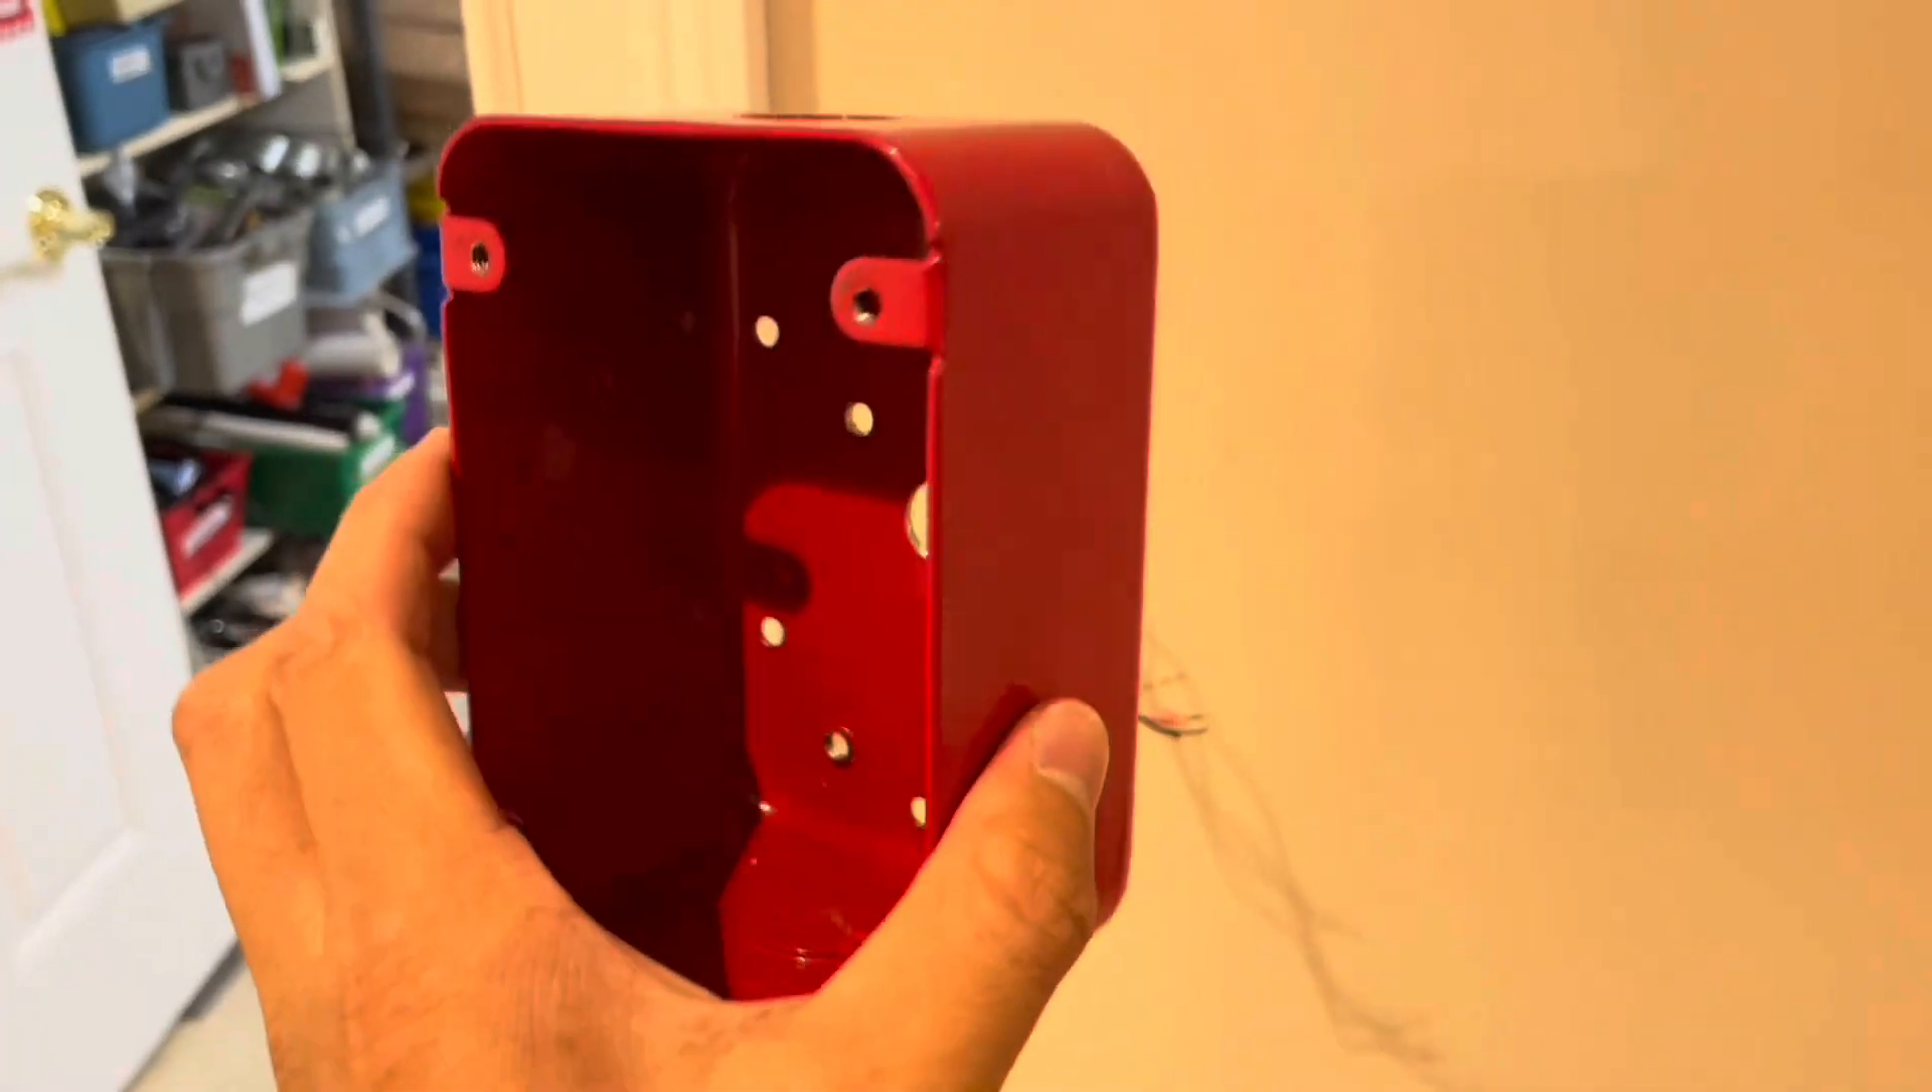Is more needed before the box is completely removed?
No.